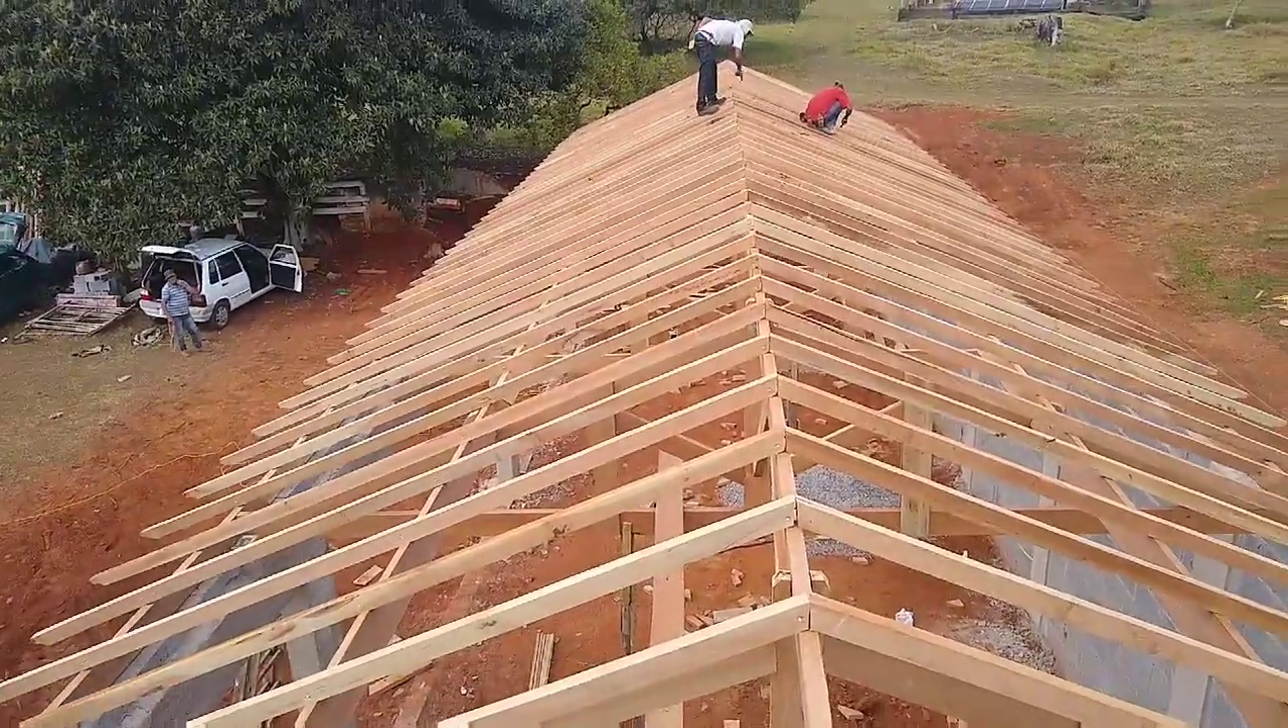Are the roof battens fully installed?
No.